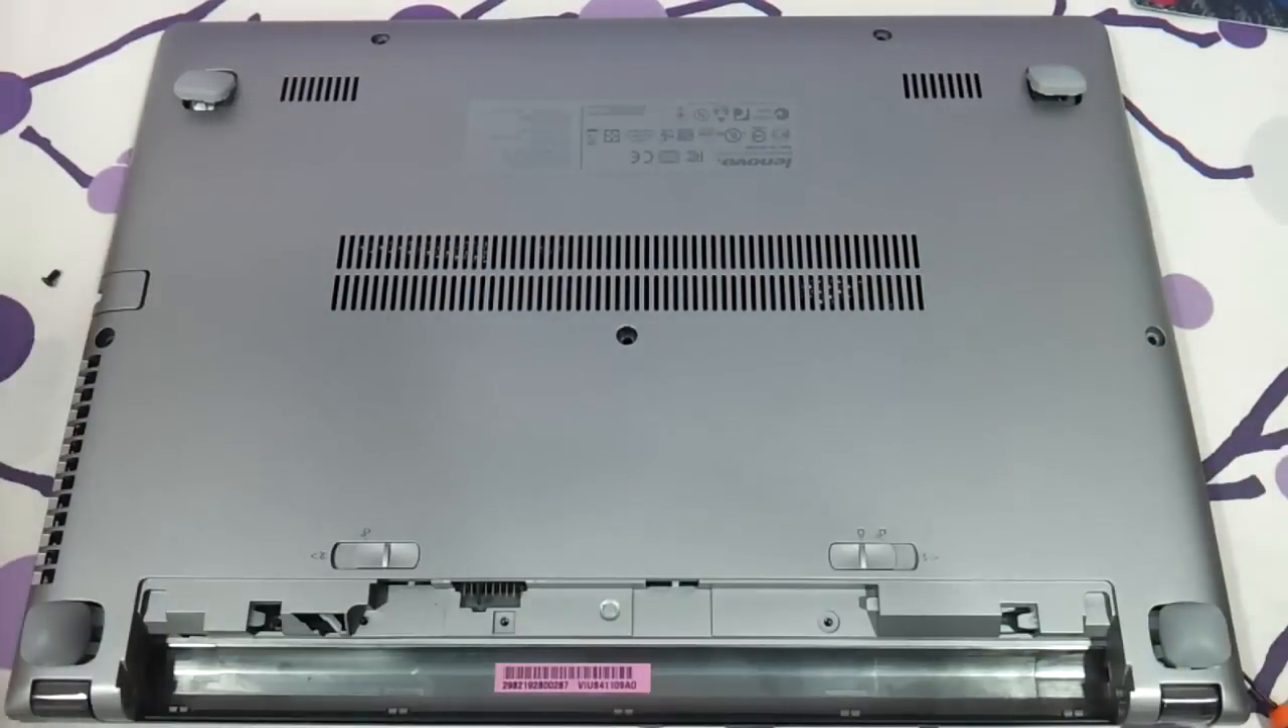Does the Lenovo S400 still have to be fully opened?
Yes.